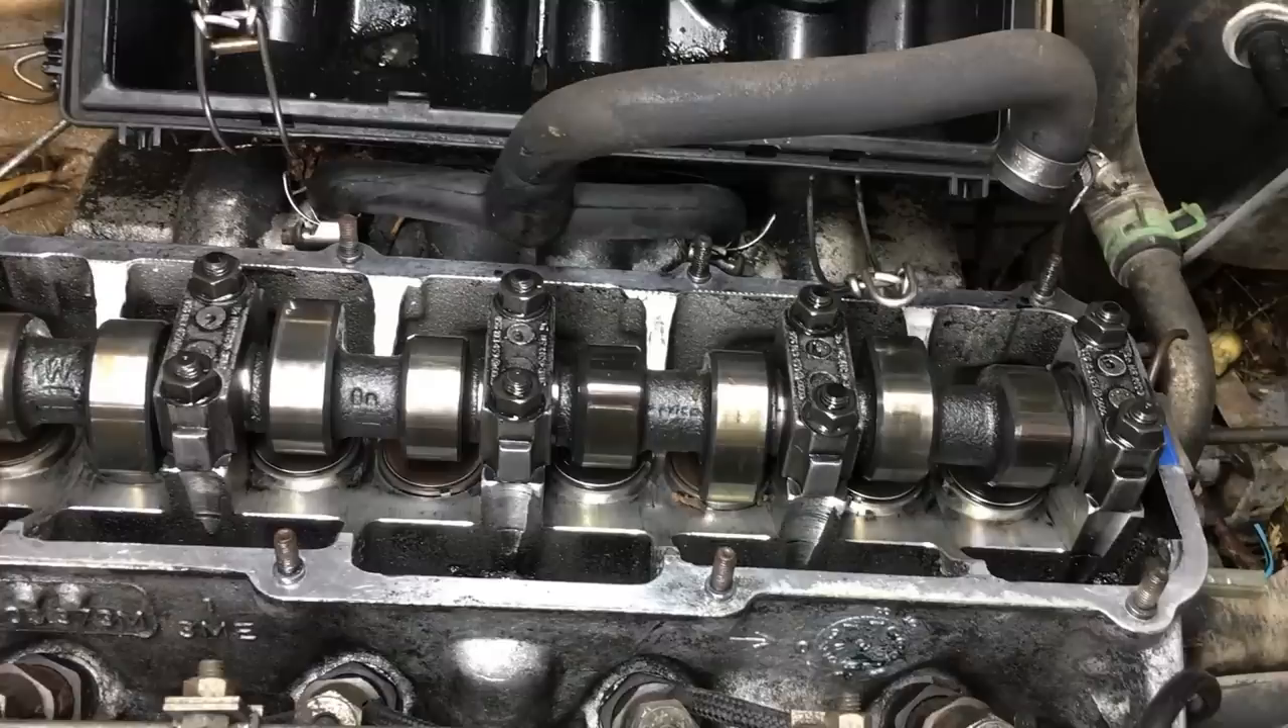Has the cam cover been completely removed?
Yes.